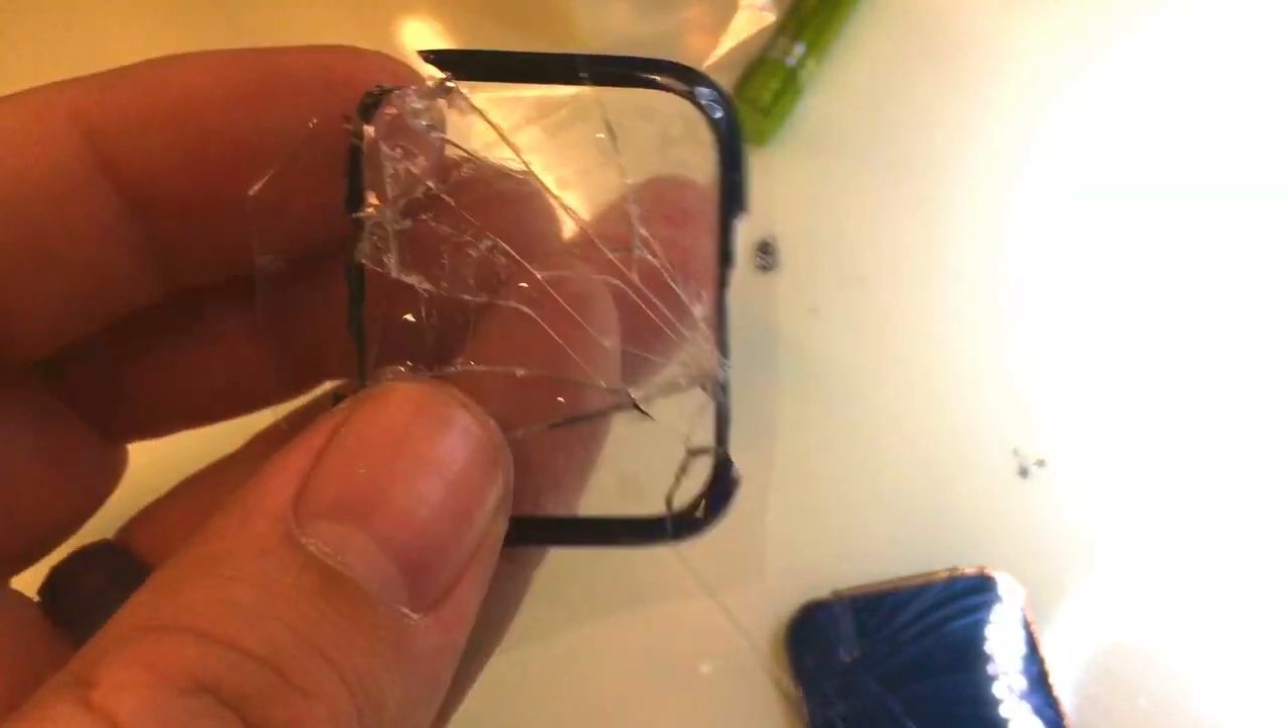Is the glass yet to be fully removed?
No.